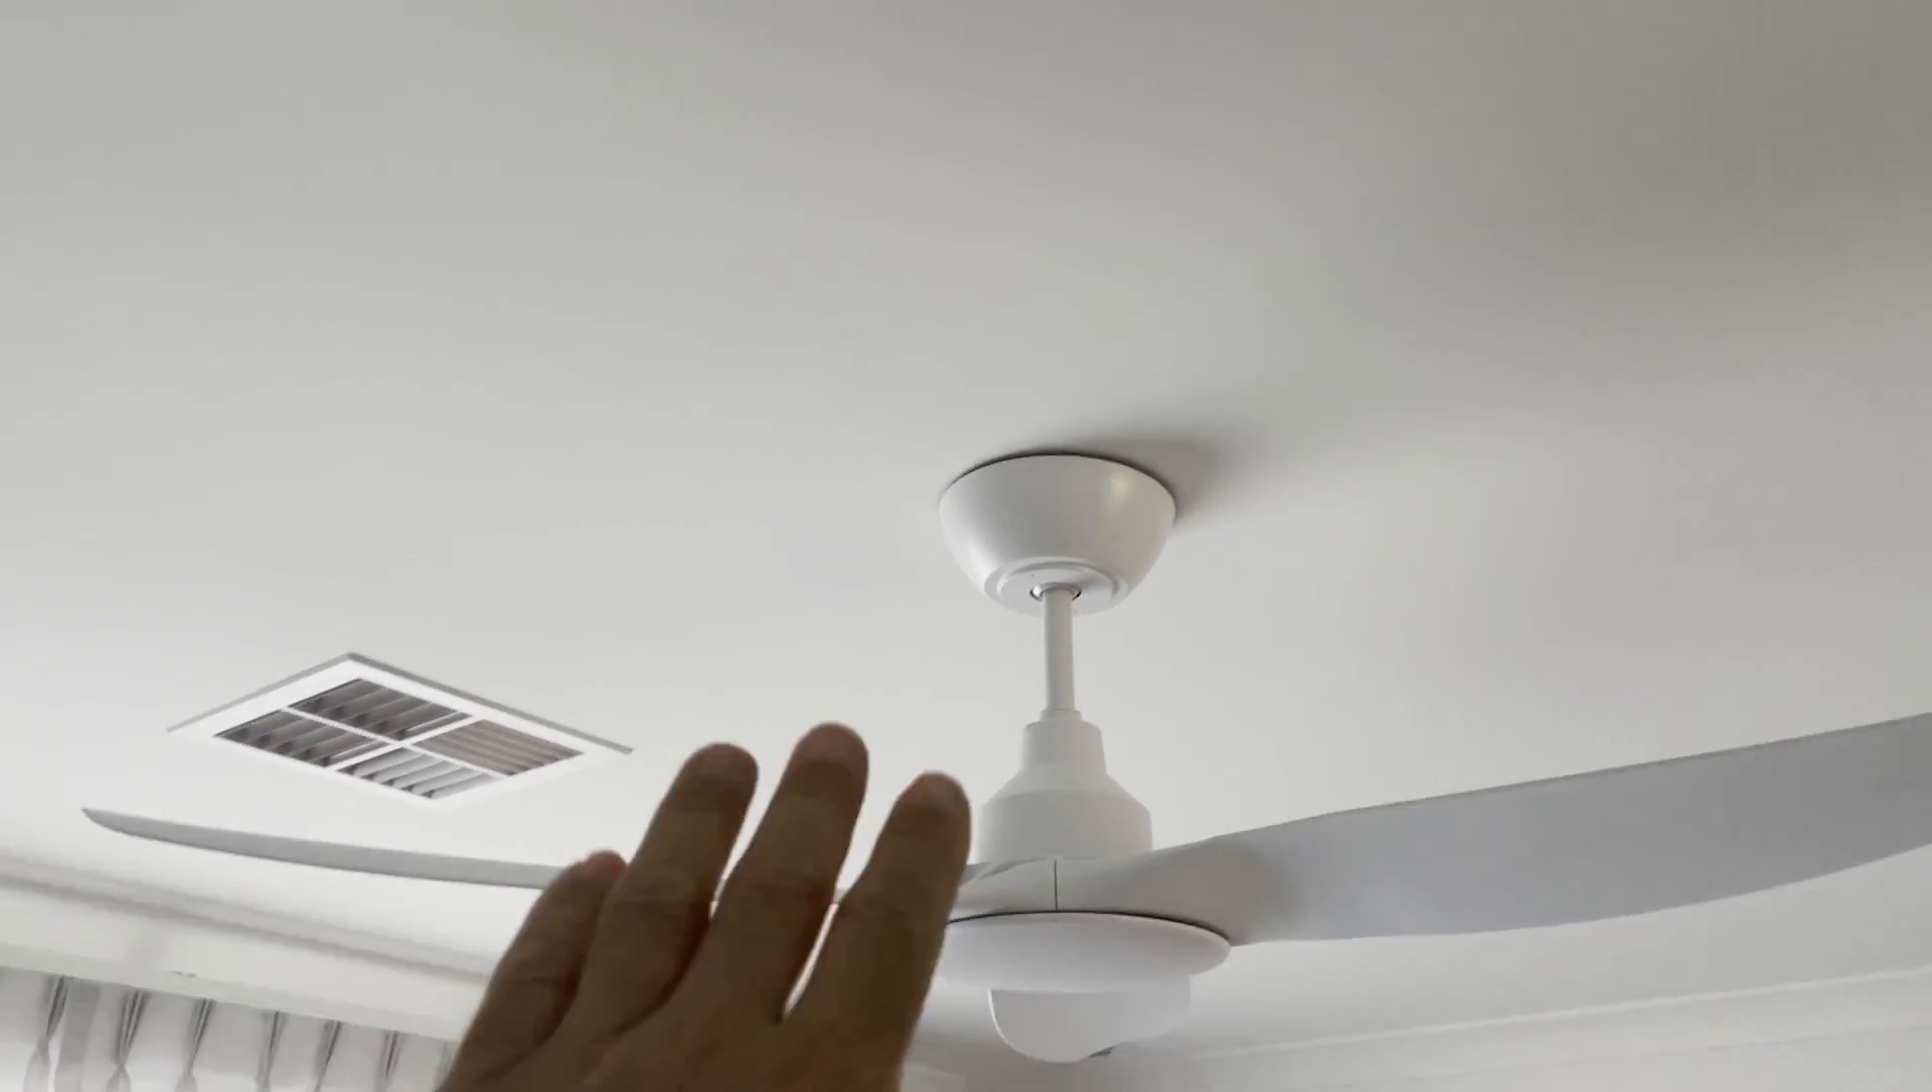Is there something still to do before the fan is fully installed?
No.